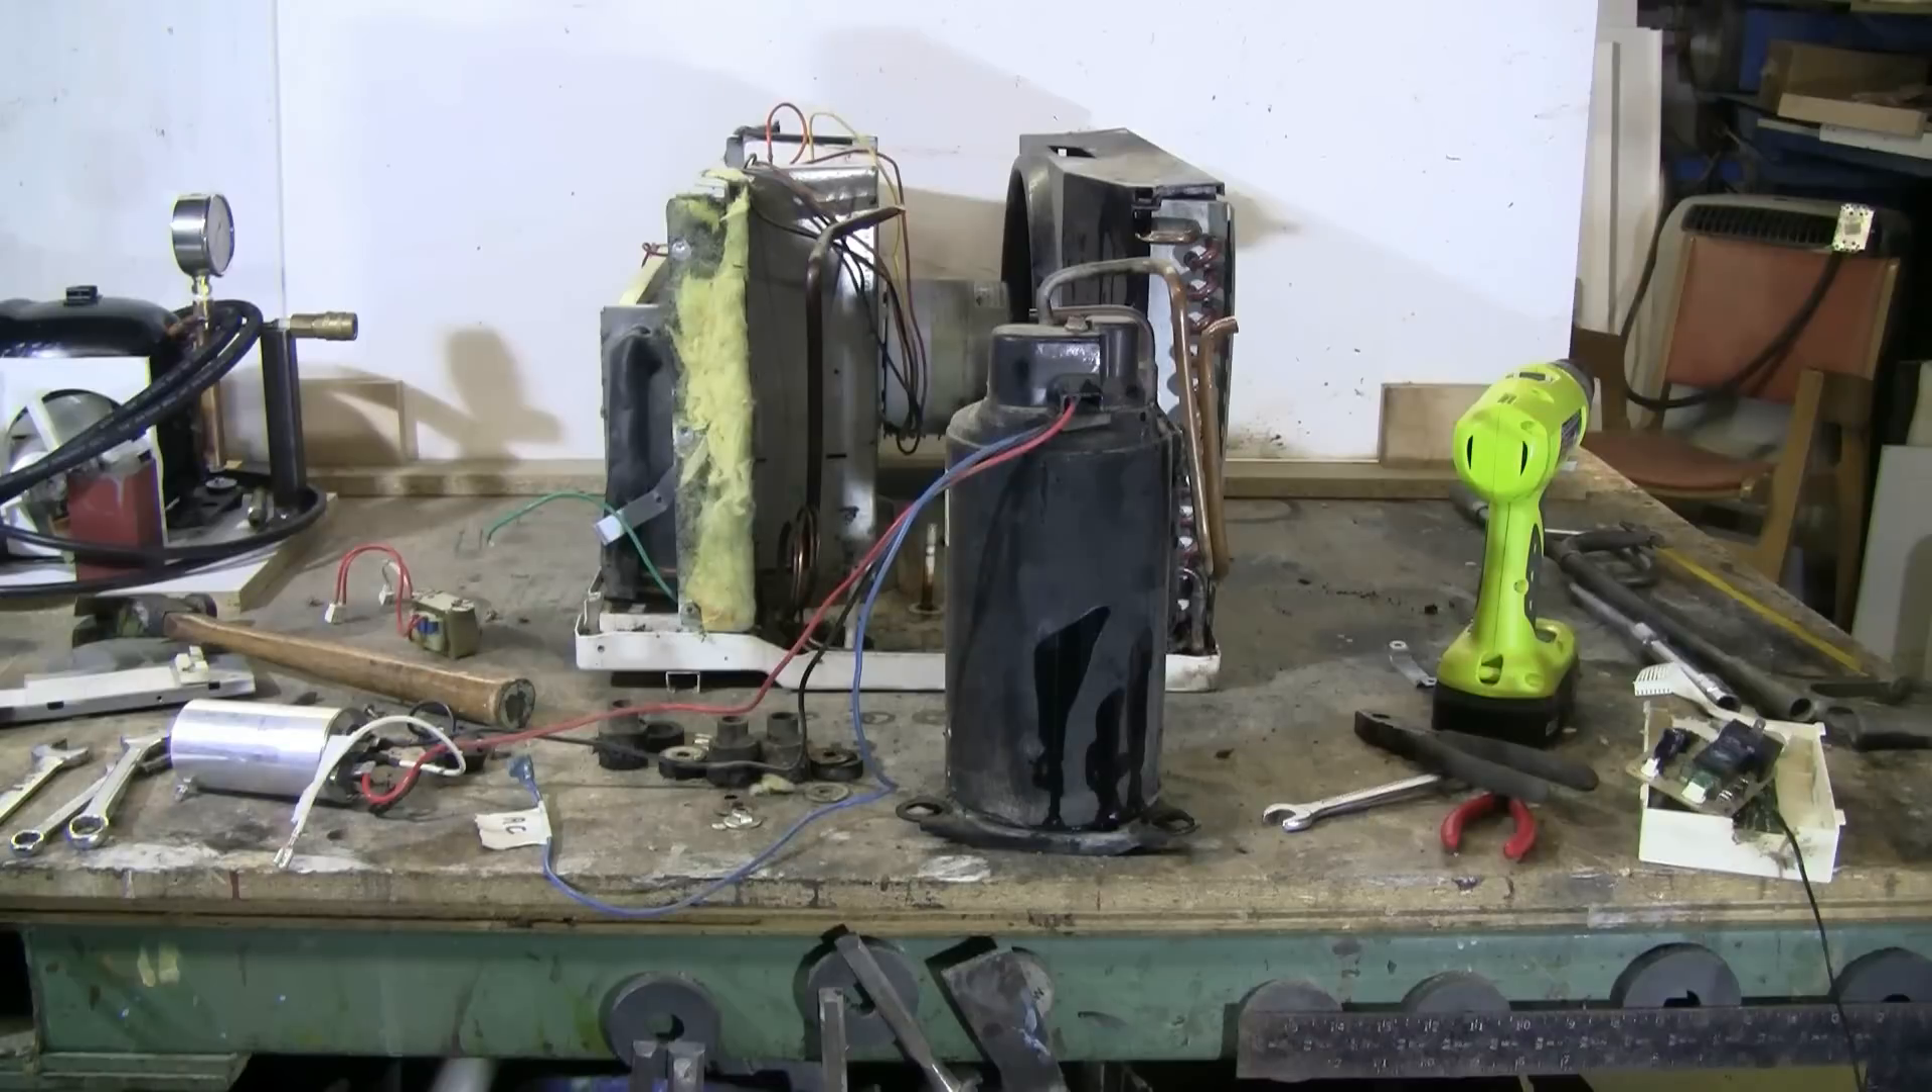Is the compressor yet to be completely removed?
No.